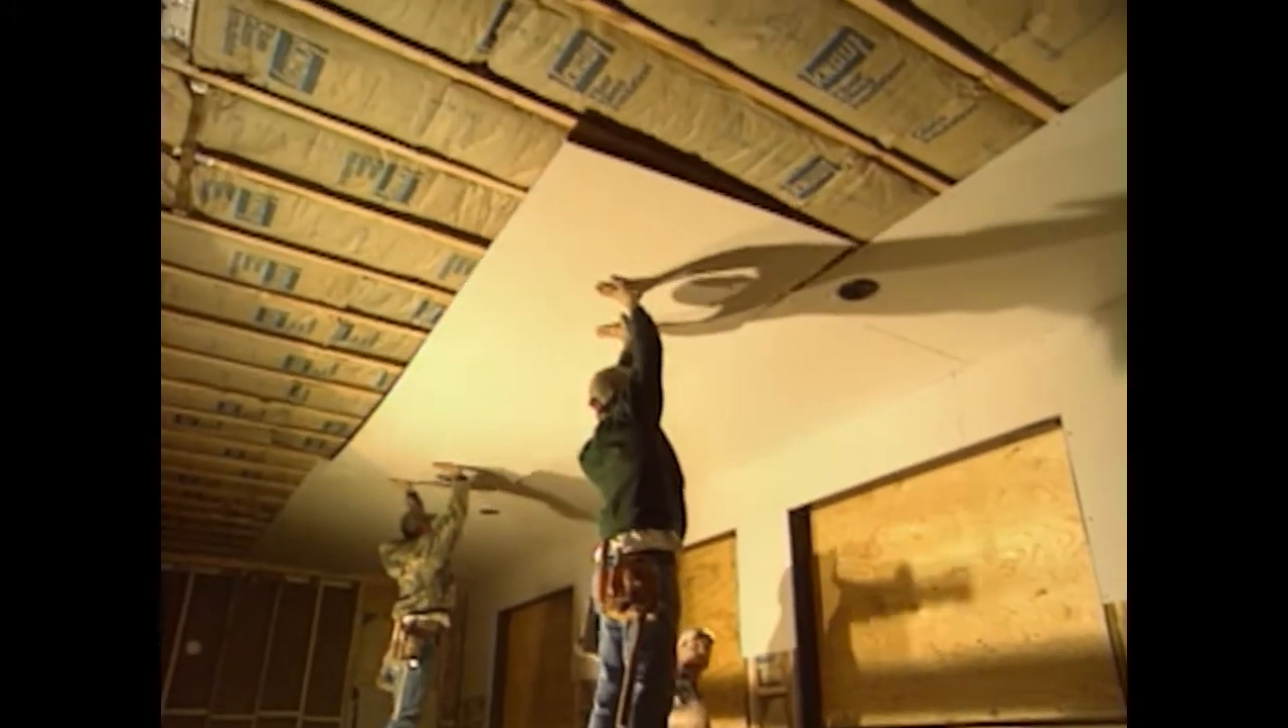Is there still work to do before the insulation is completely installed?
No.